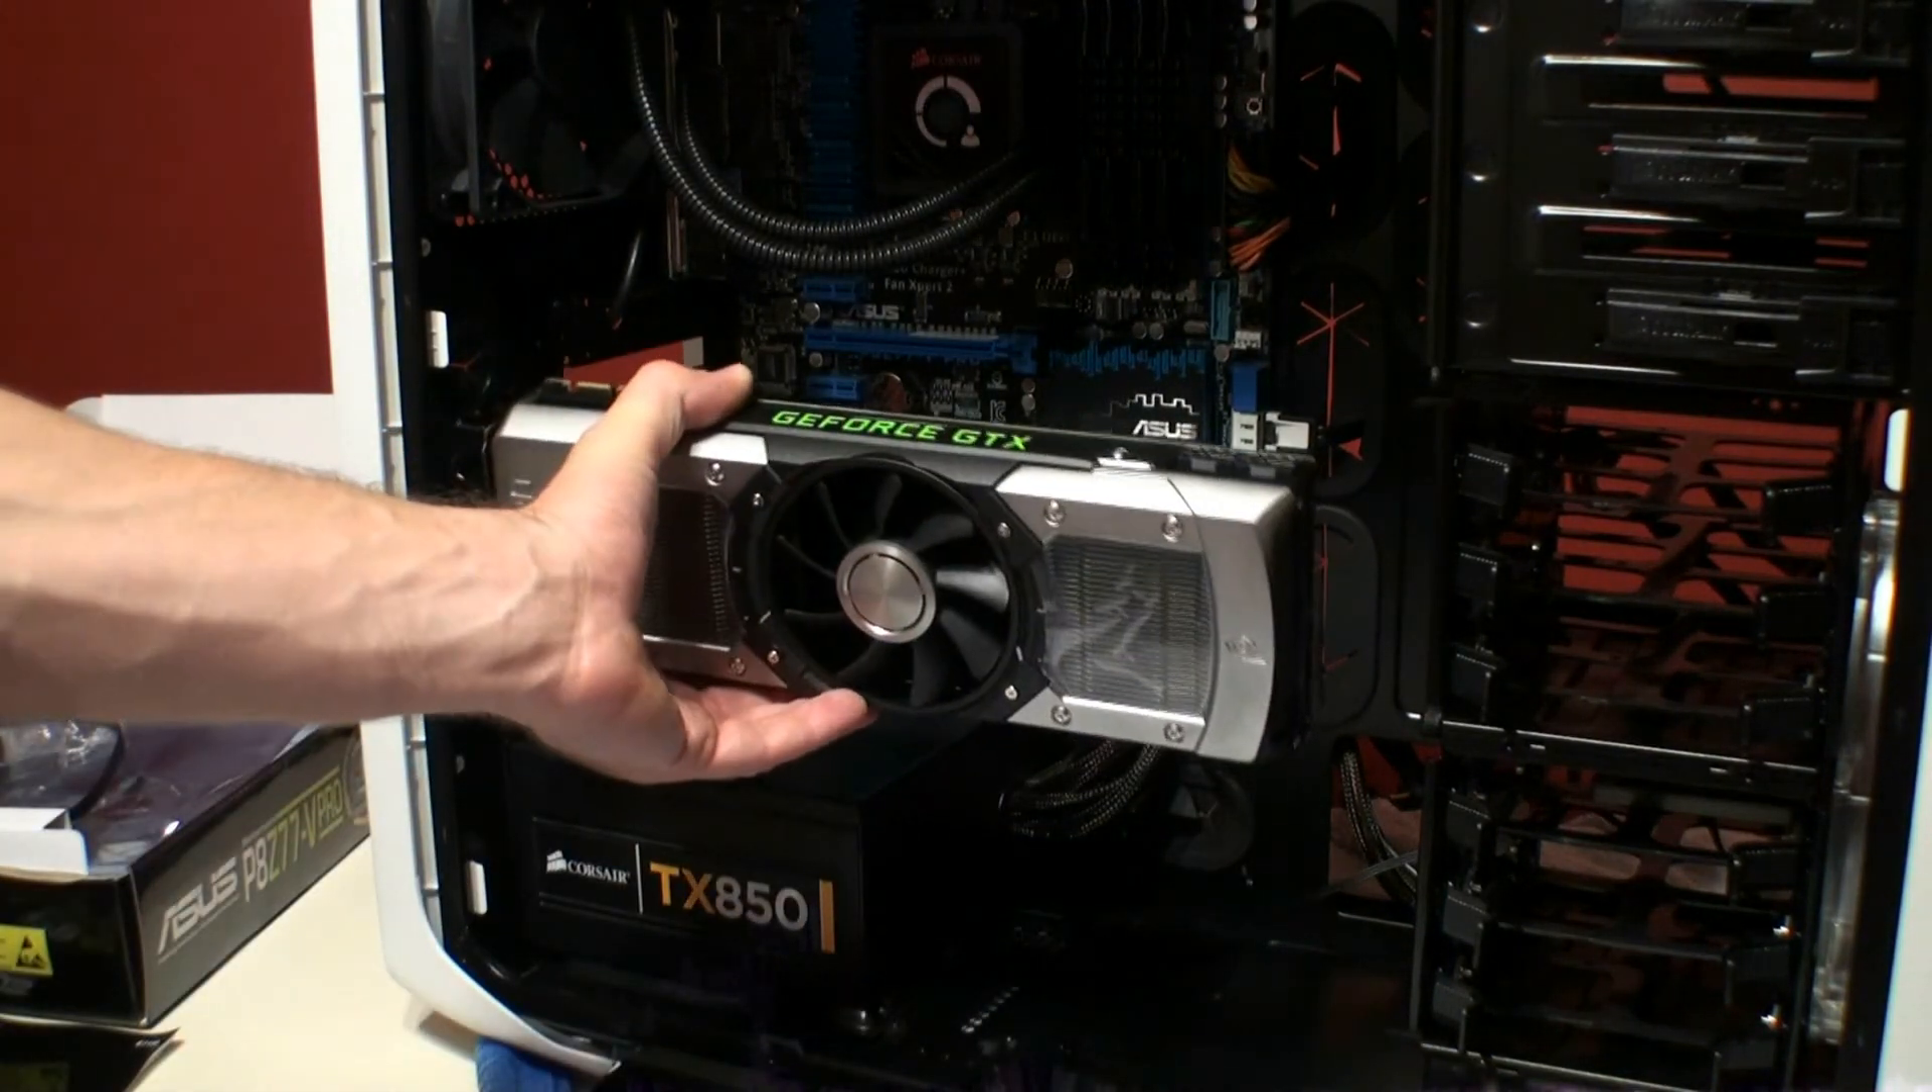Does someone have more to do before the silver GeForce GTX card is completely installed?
Yes.